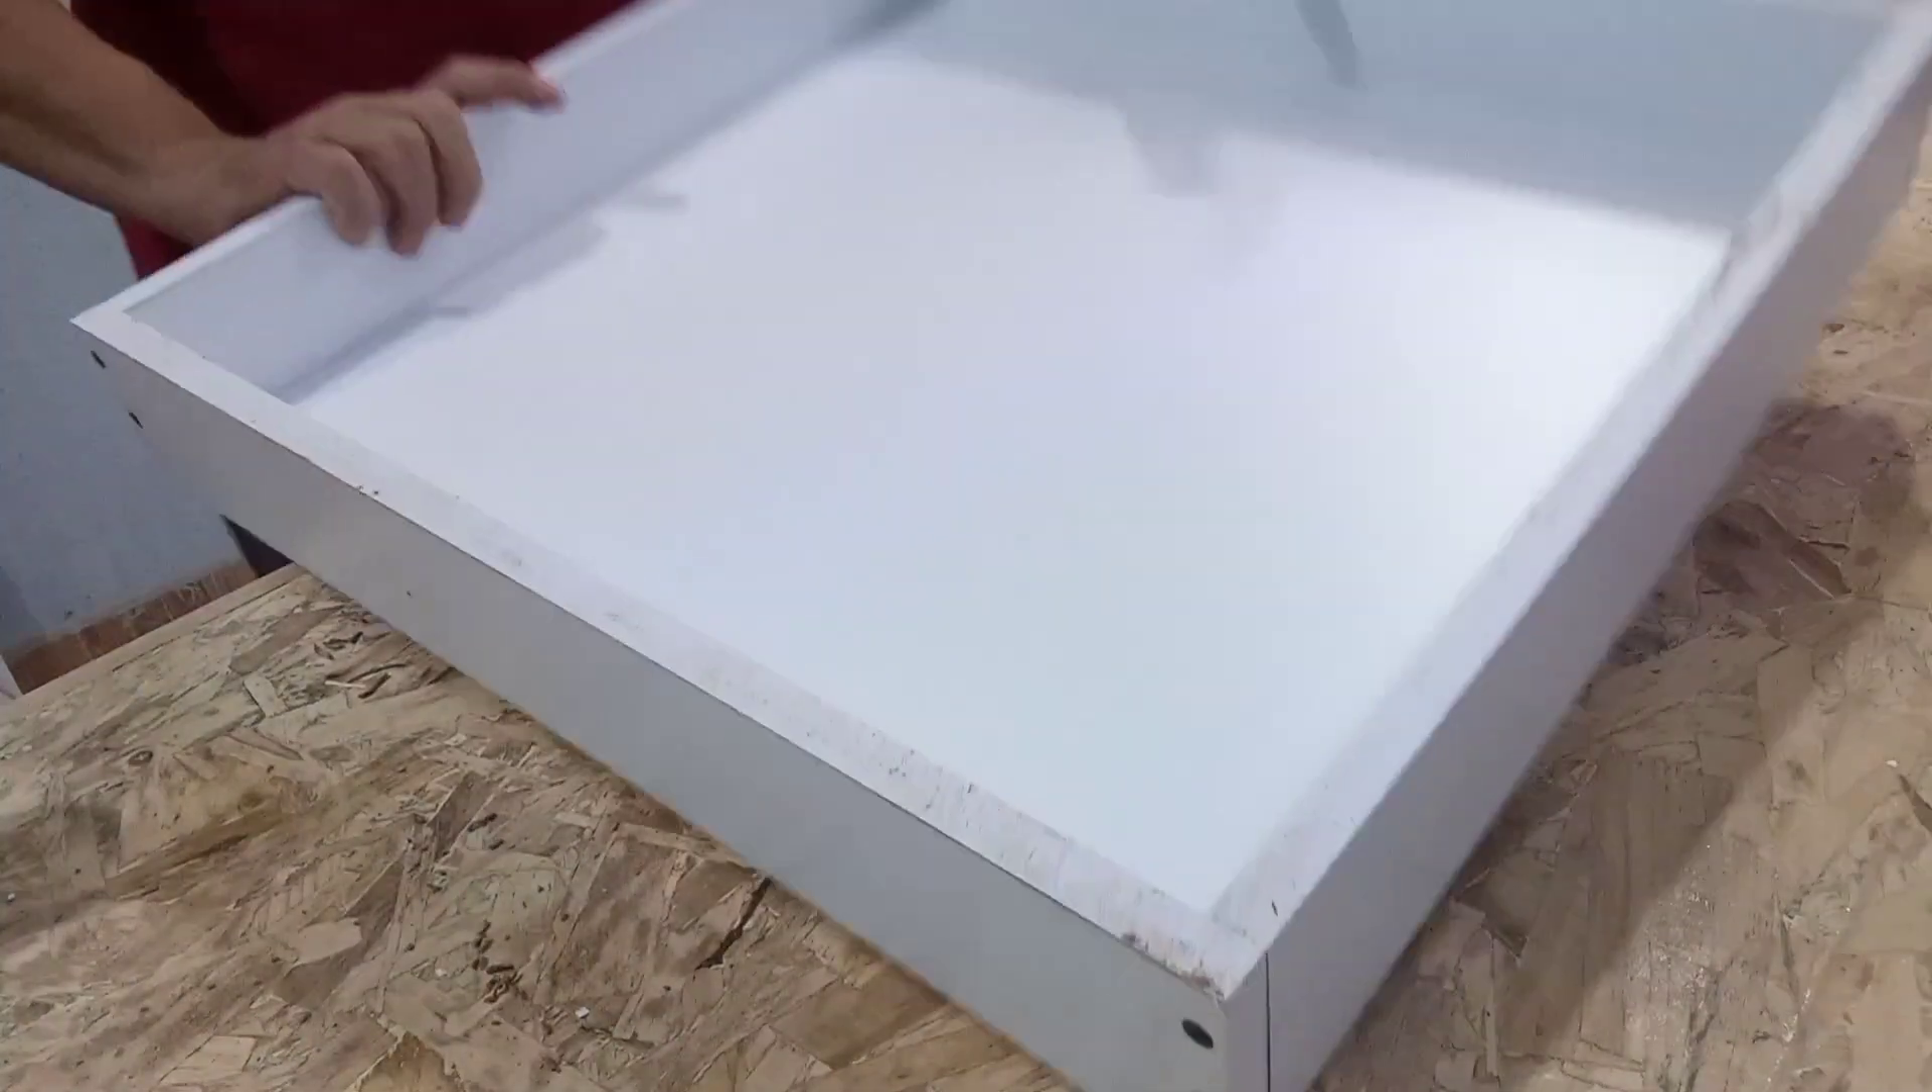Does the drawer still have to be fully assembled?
No.